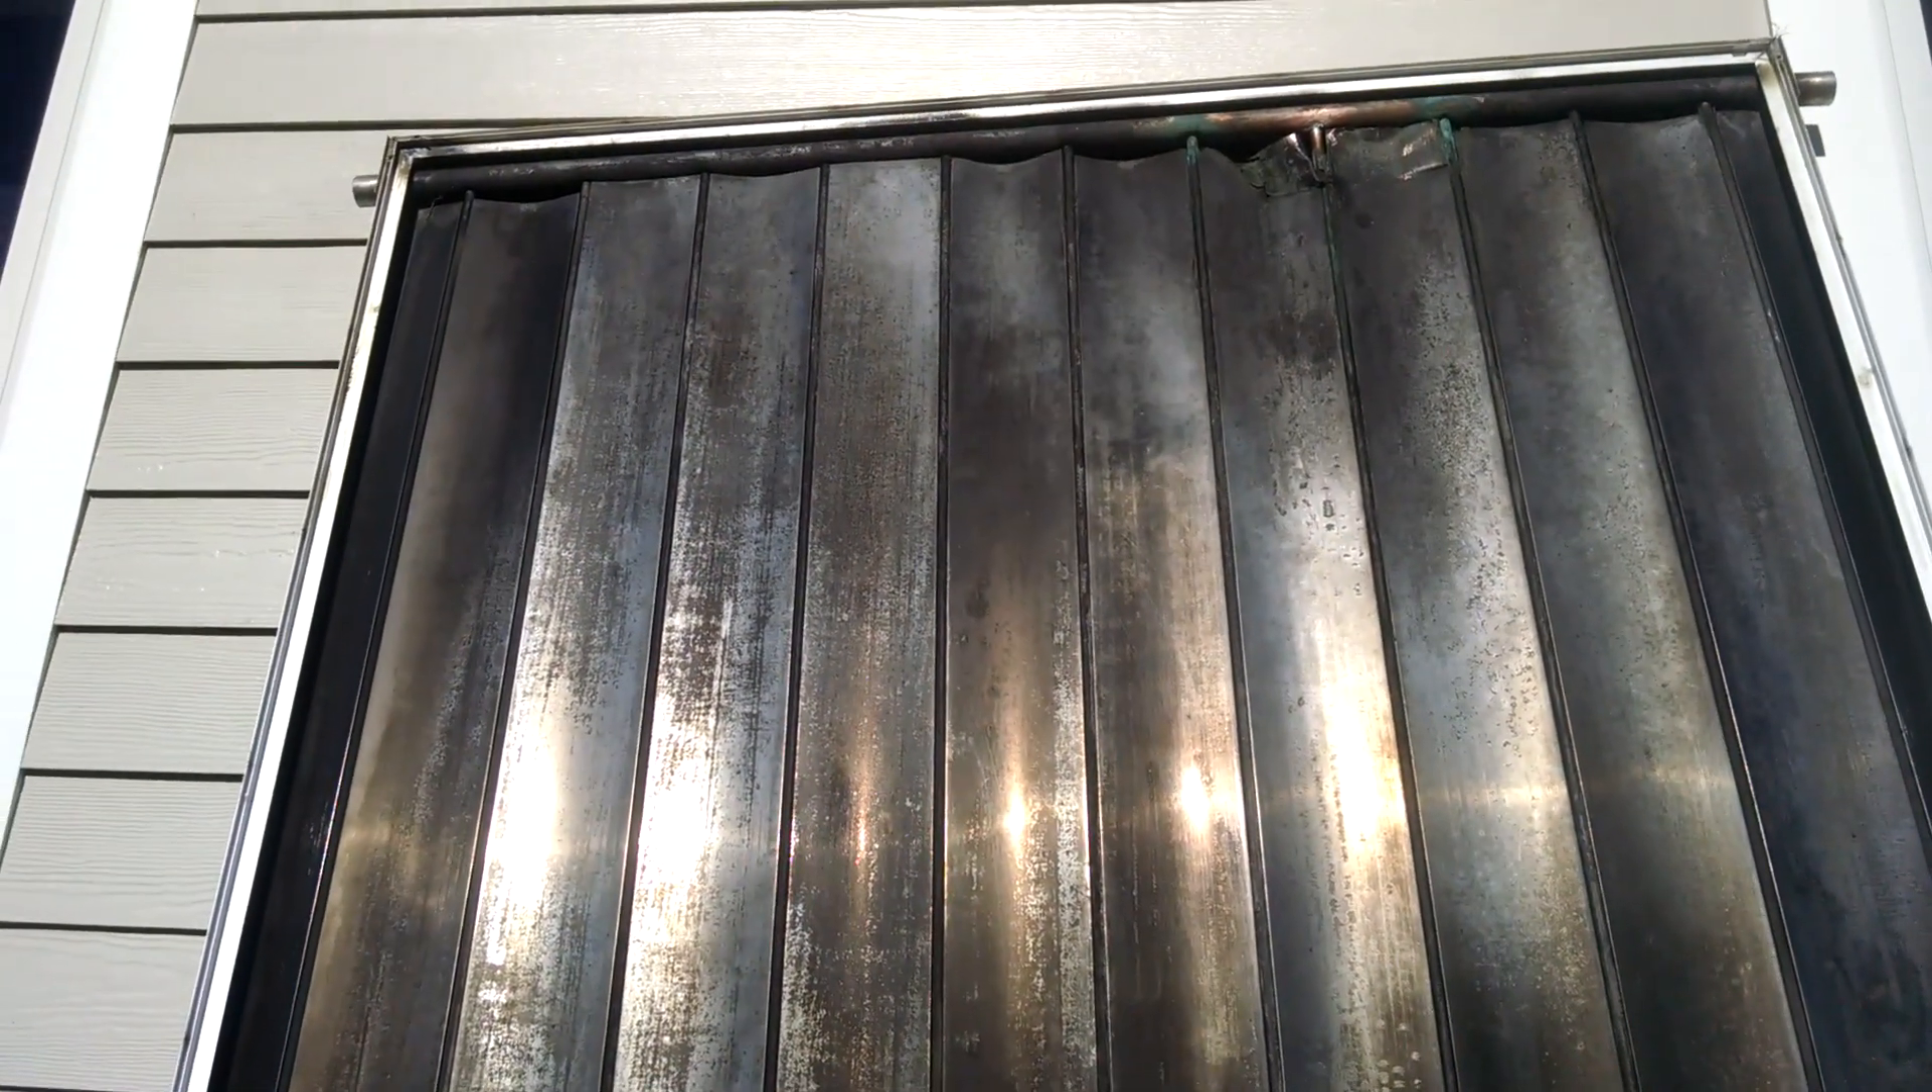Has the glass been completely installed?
No.